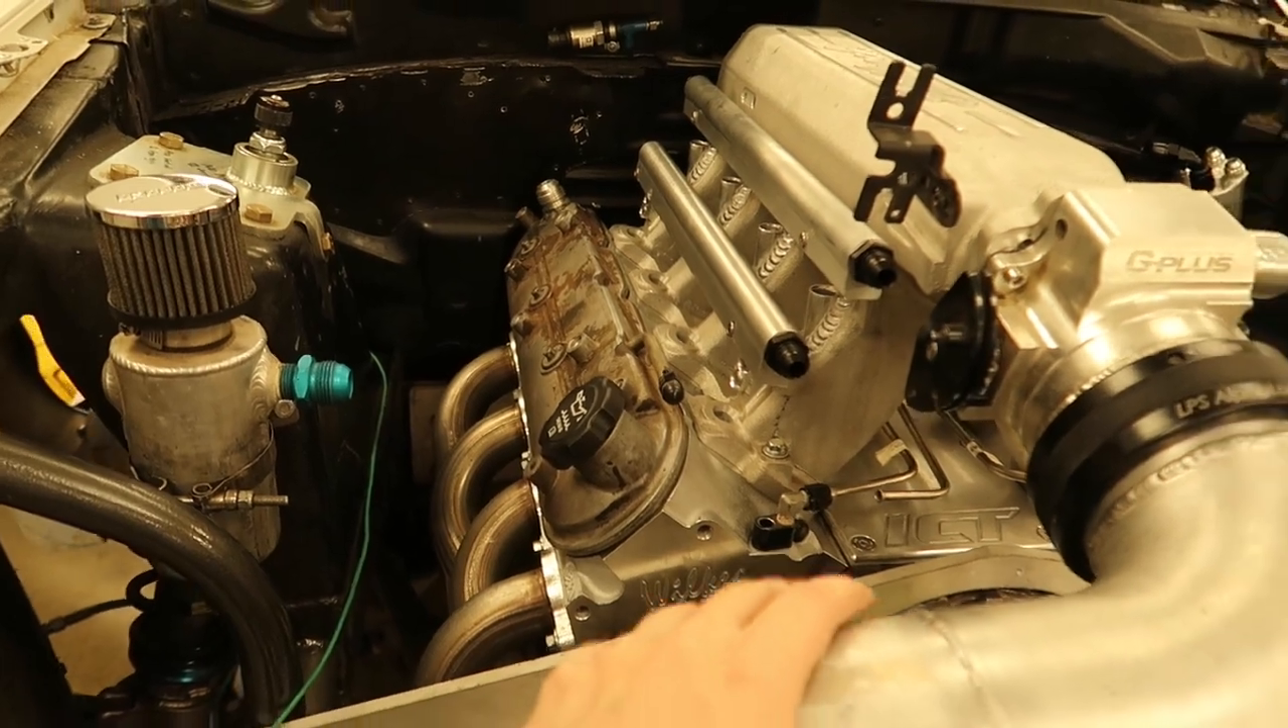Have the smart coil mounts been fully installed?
No.